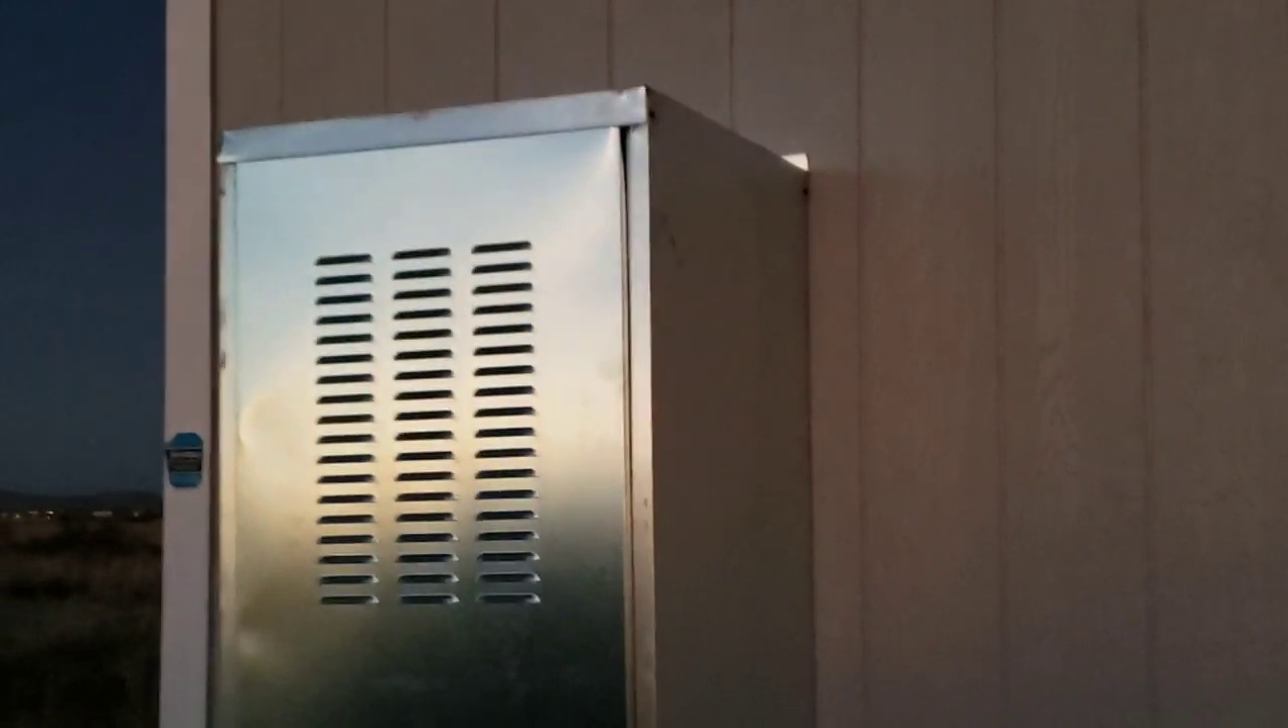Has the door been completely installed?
Yes.